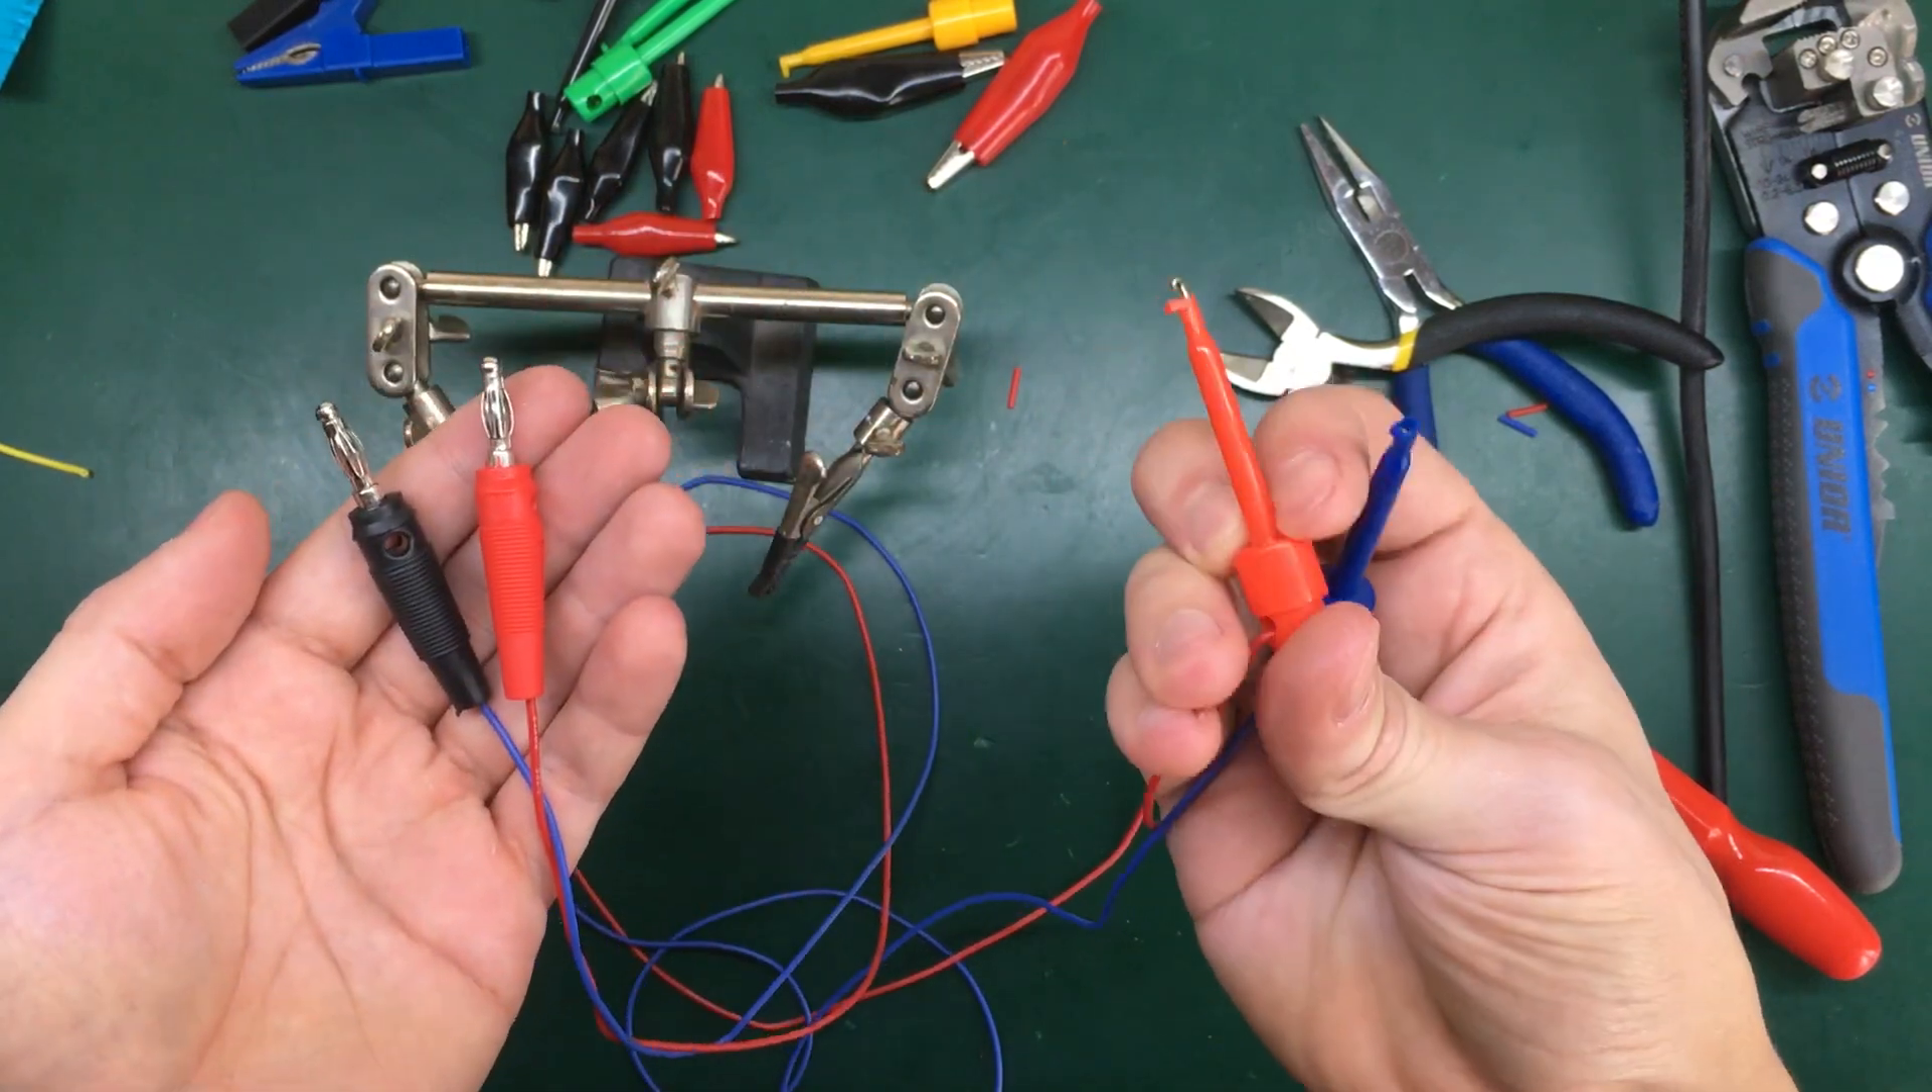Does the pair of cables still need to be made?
No.